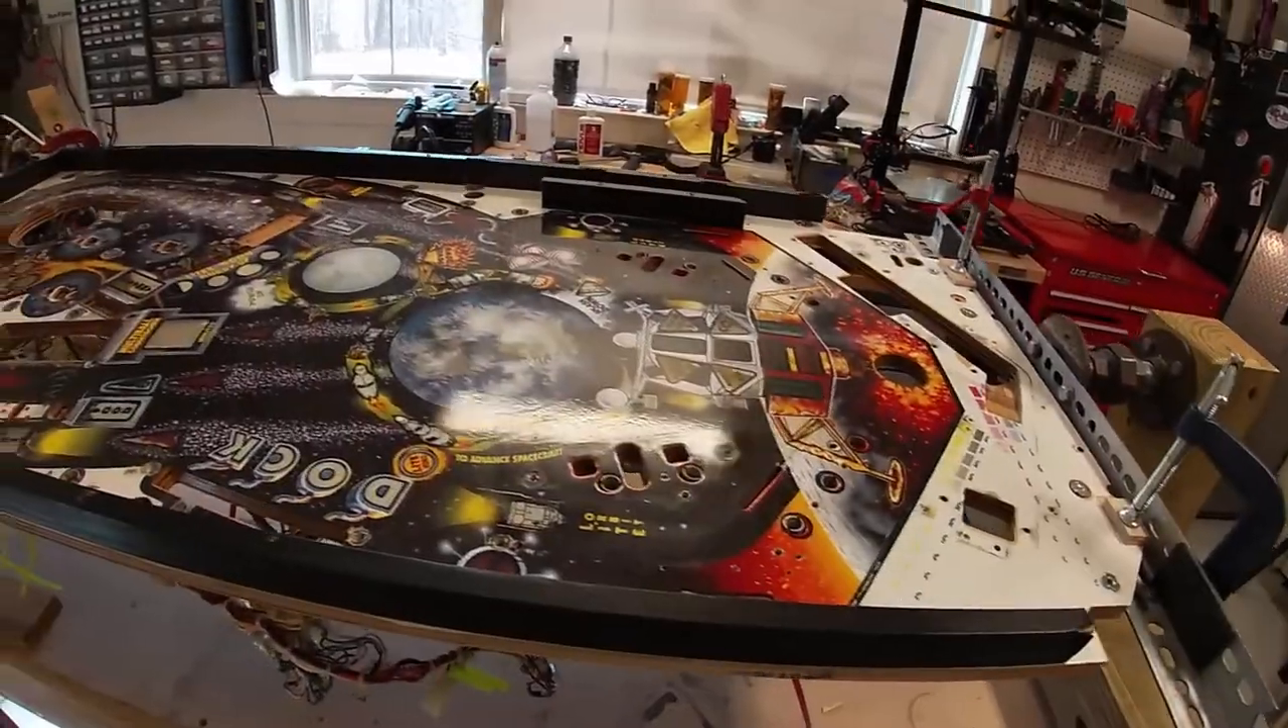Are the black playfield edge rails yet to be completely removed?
Yes.